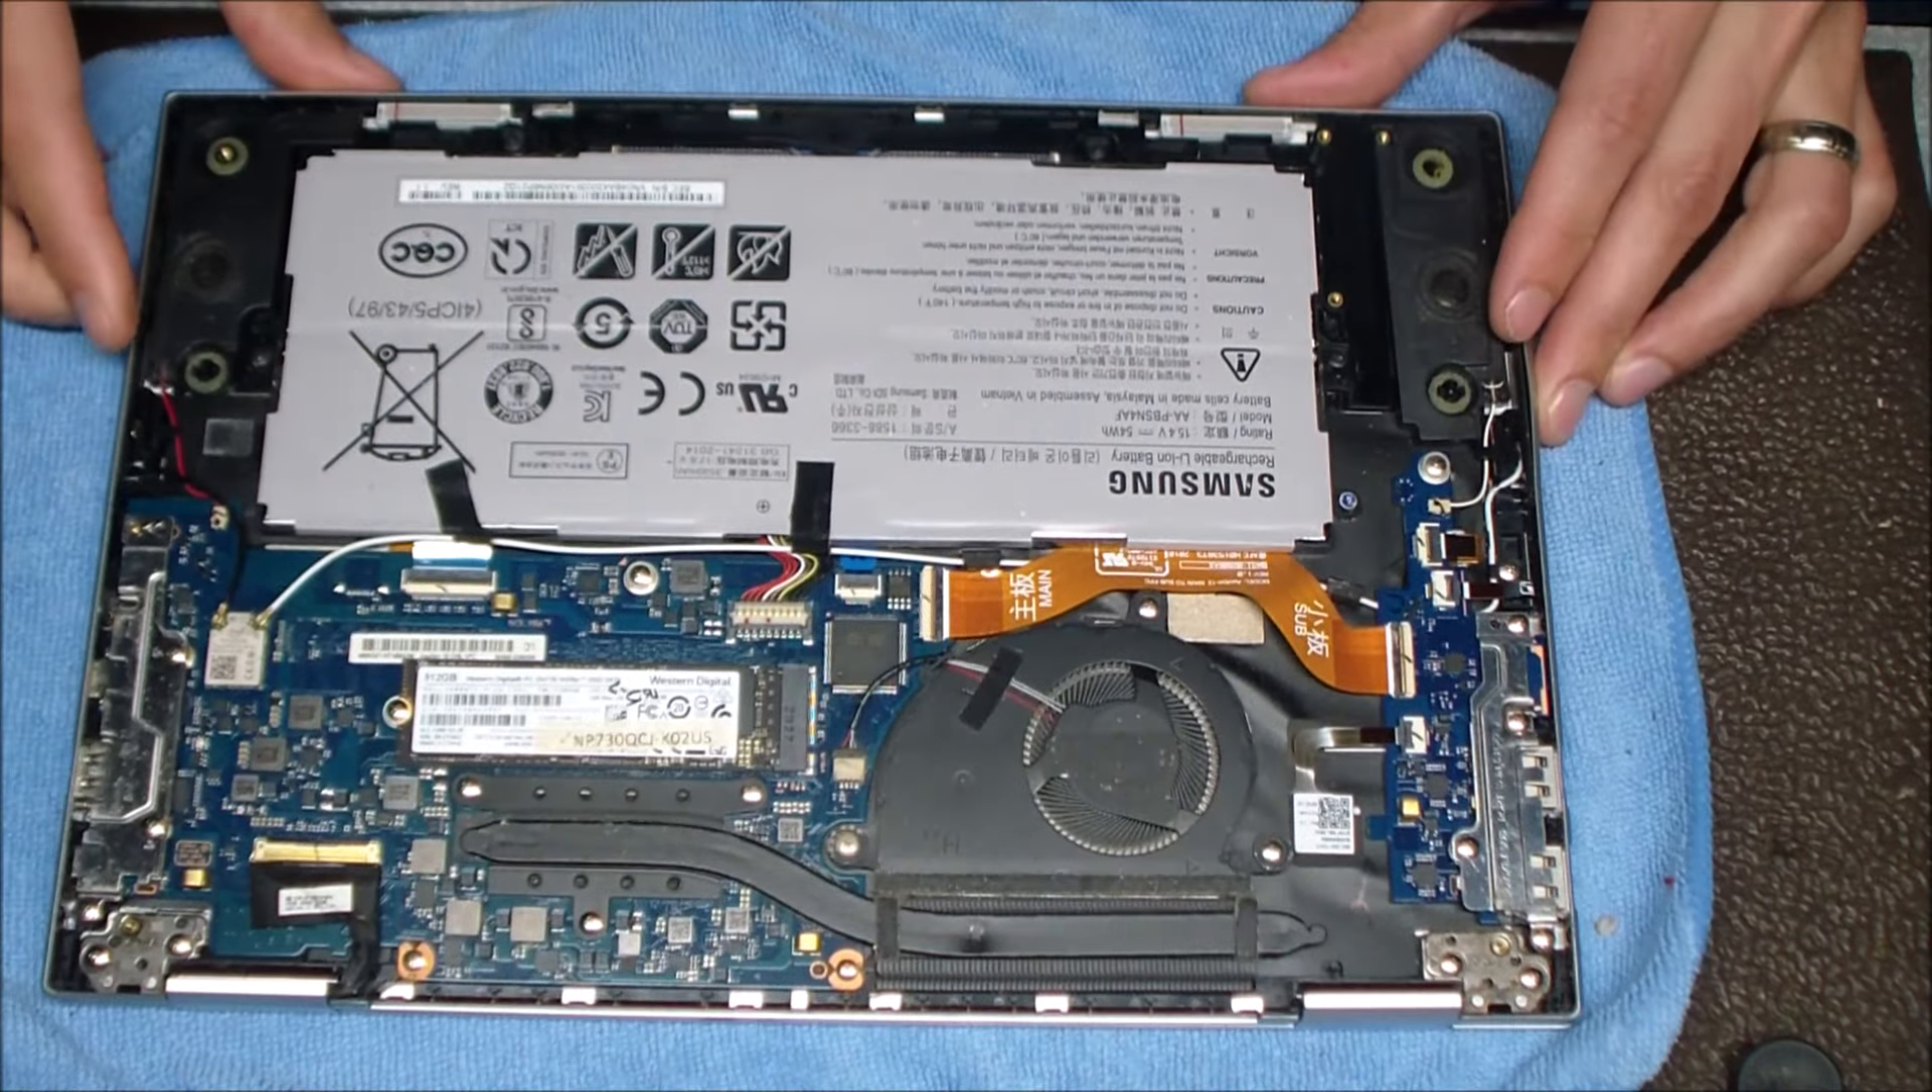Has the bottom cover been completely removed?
Yes.